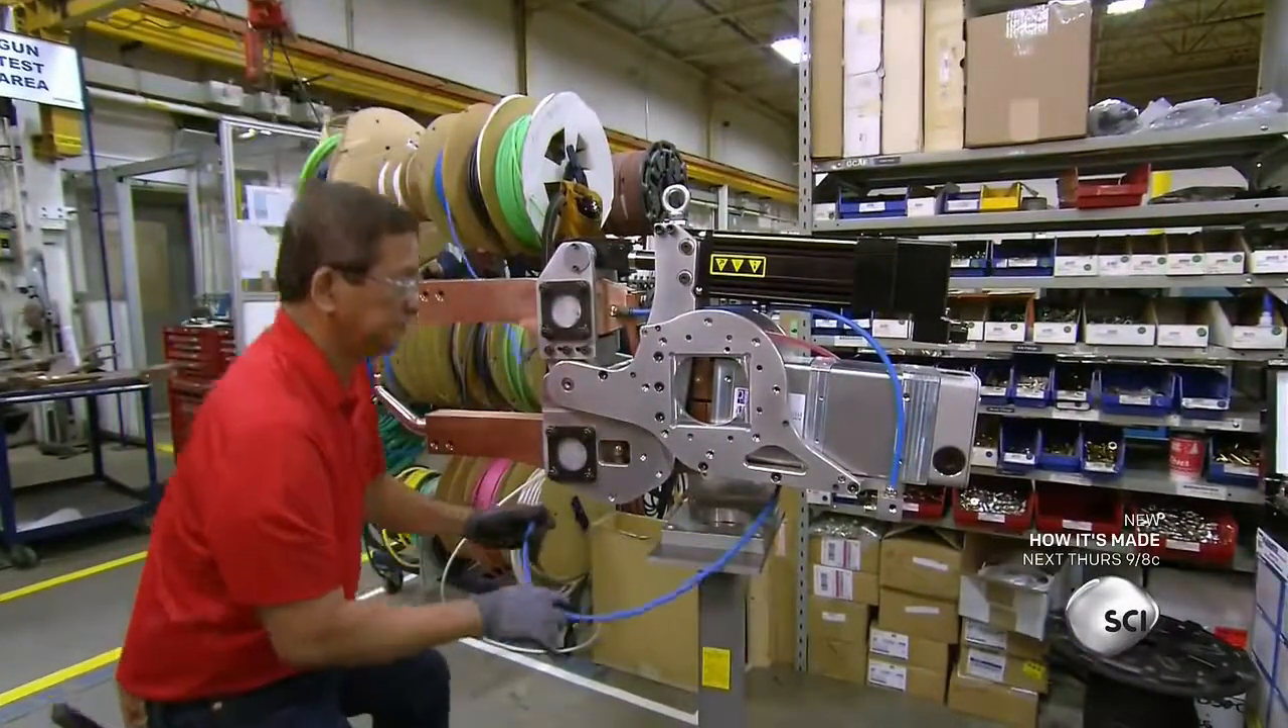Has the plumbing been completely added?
No.